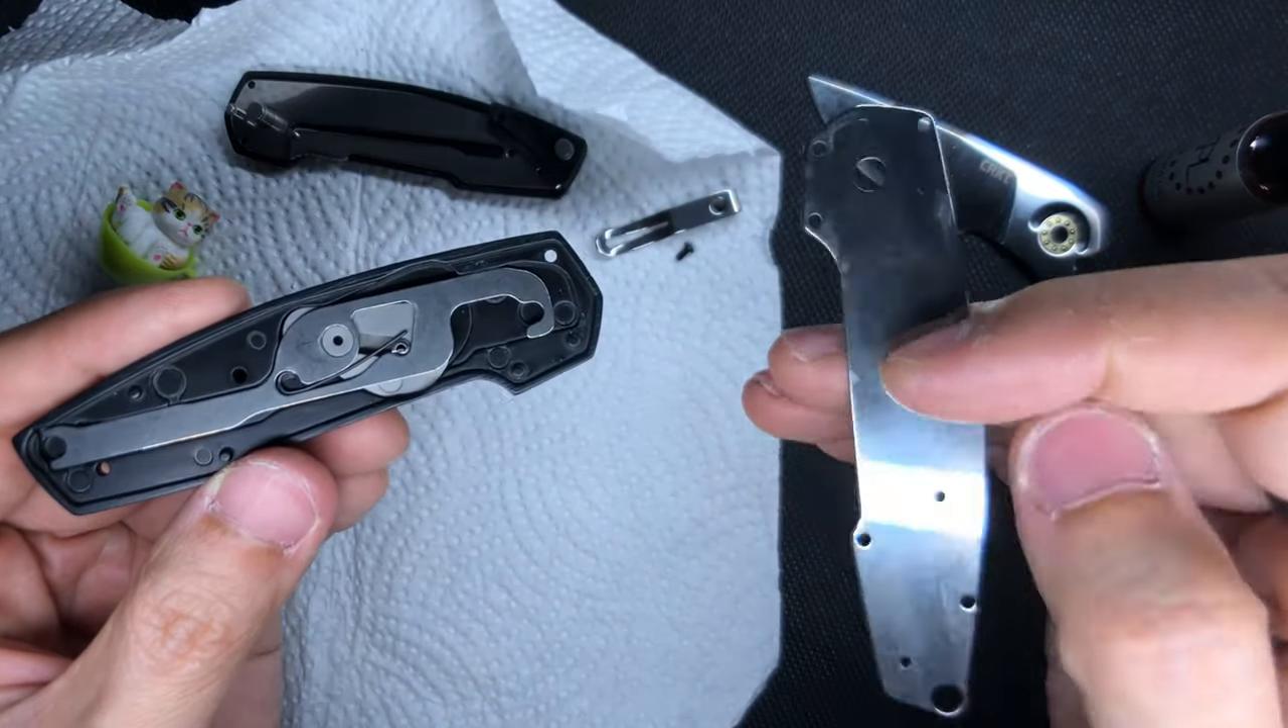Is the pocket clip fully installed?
No.